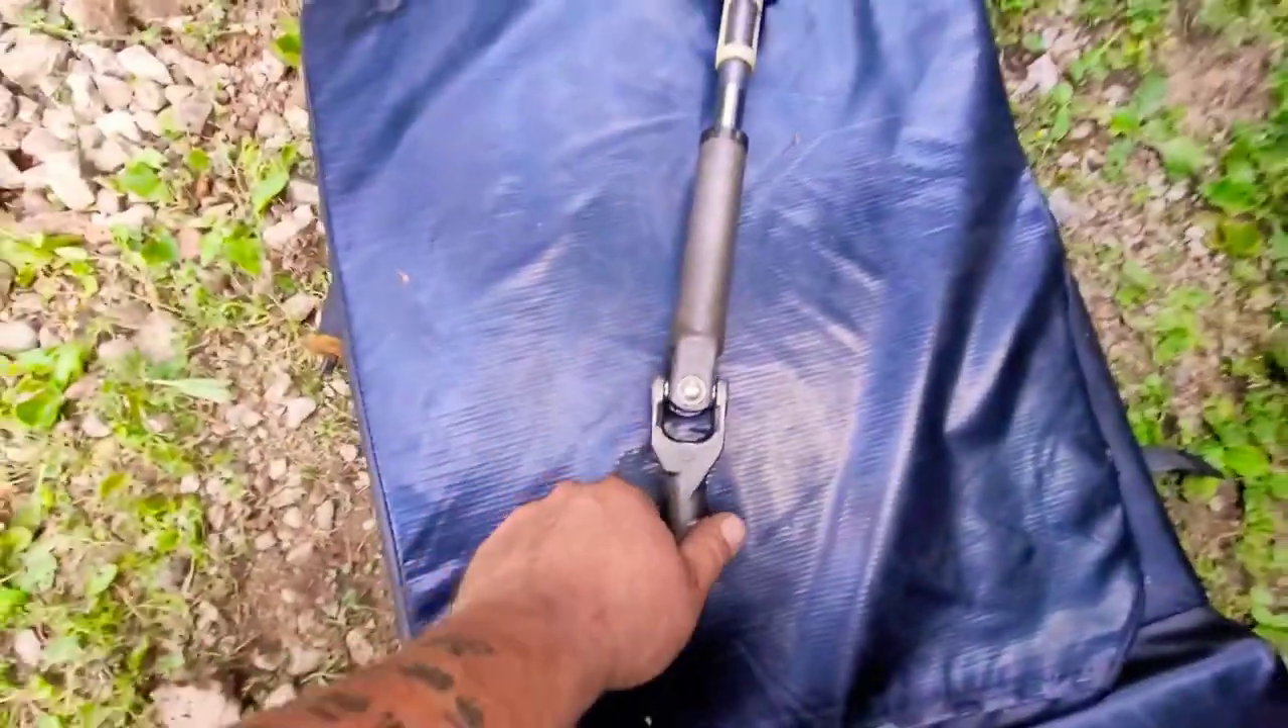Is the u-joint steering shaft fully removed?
Yes.